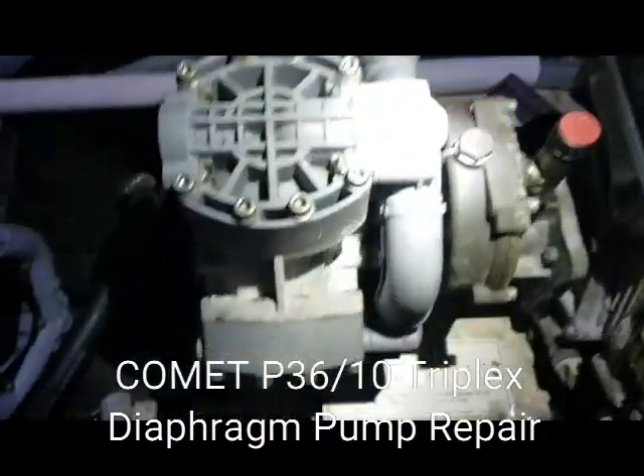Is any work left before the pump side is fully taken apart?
Yes.